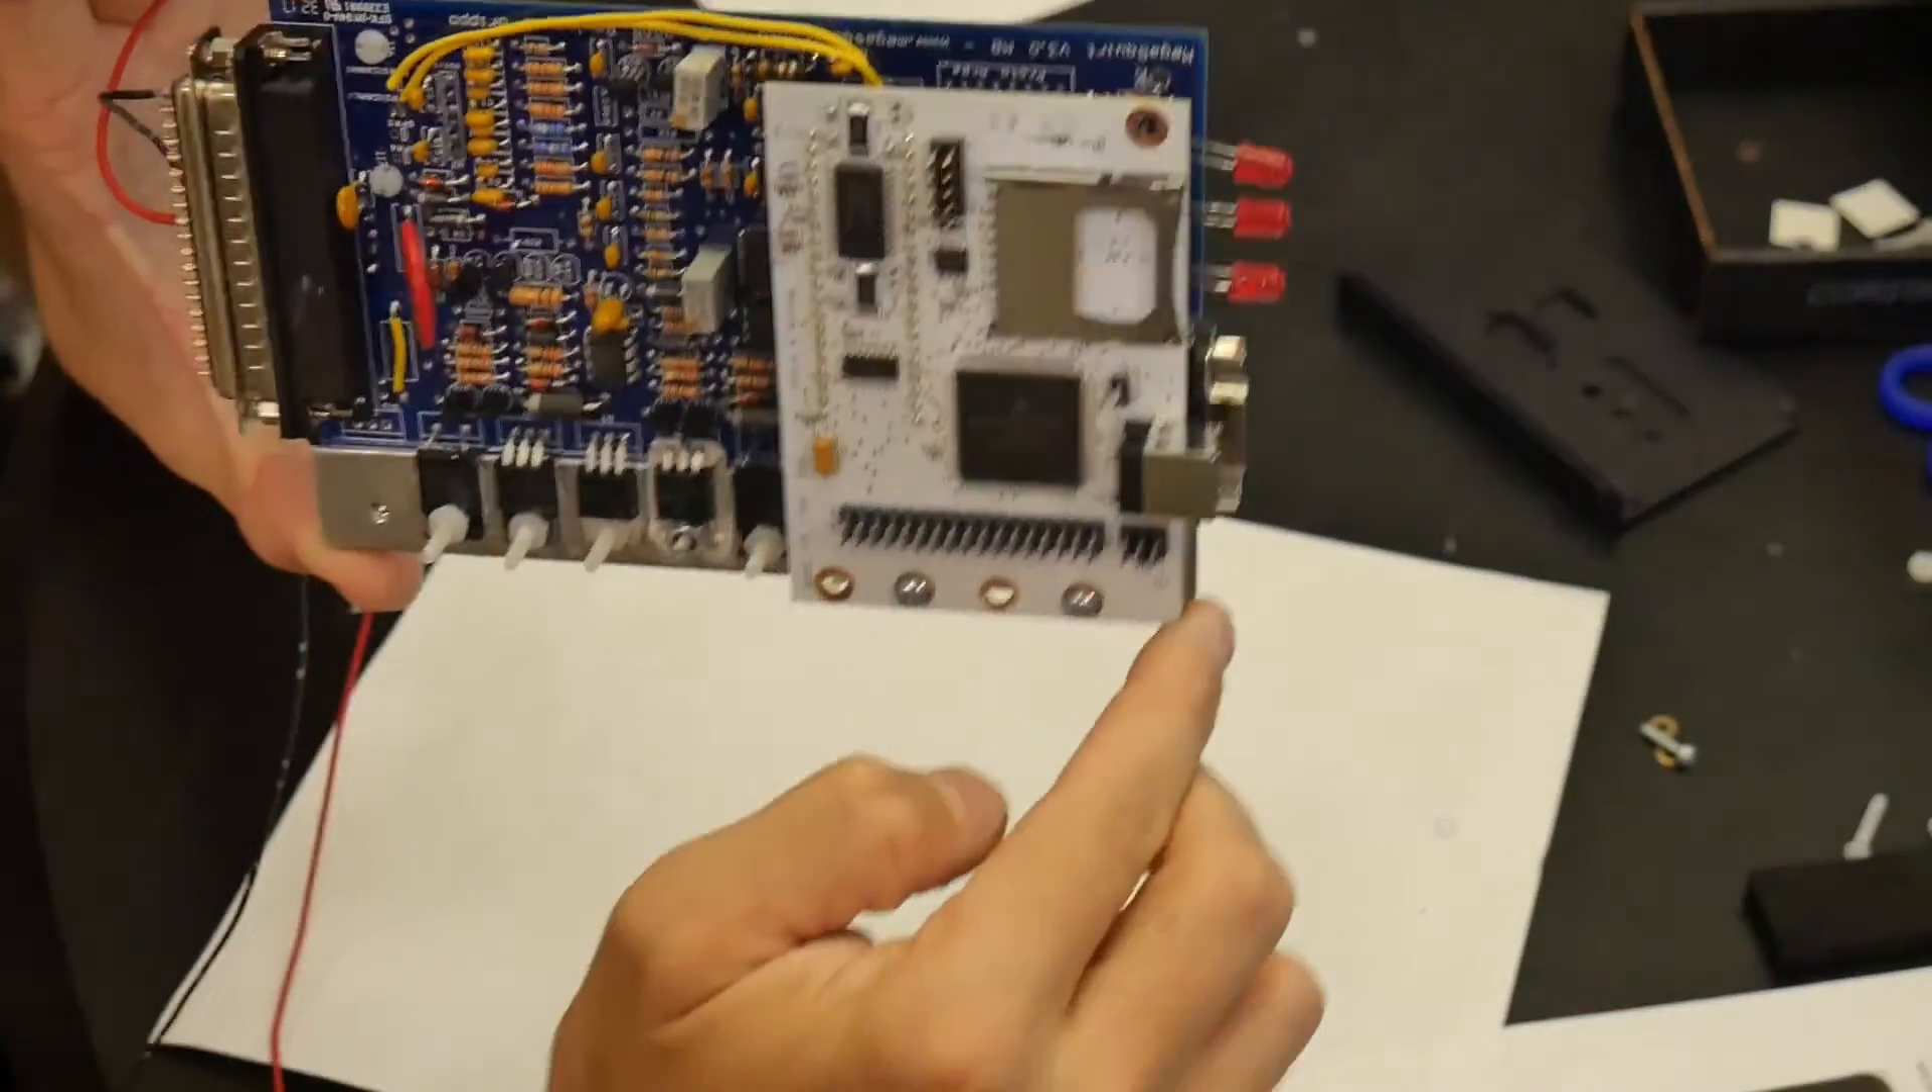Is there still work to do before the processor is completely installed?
No.